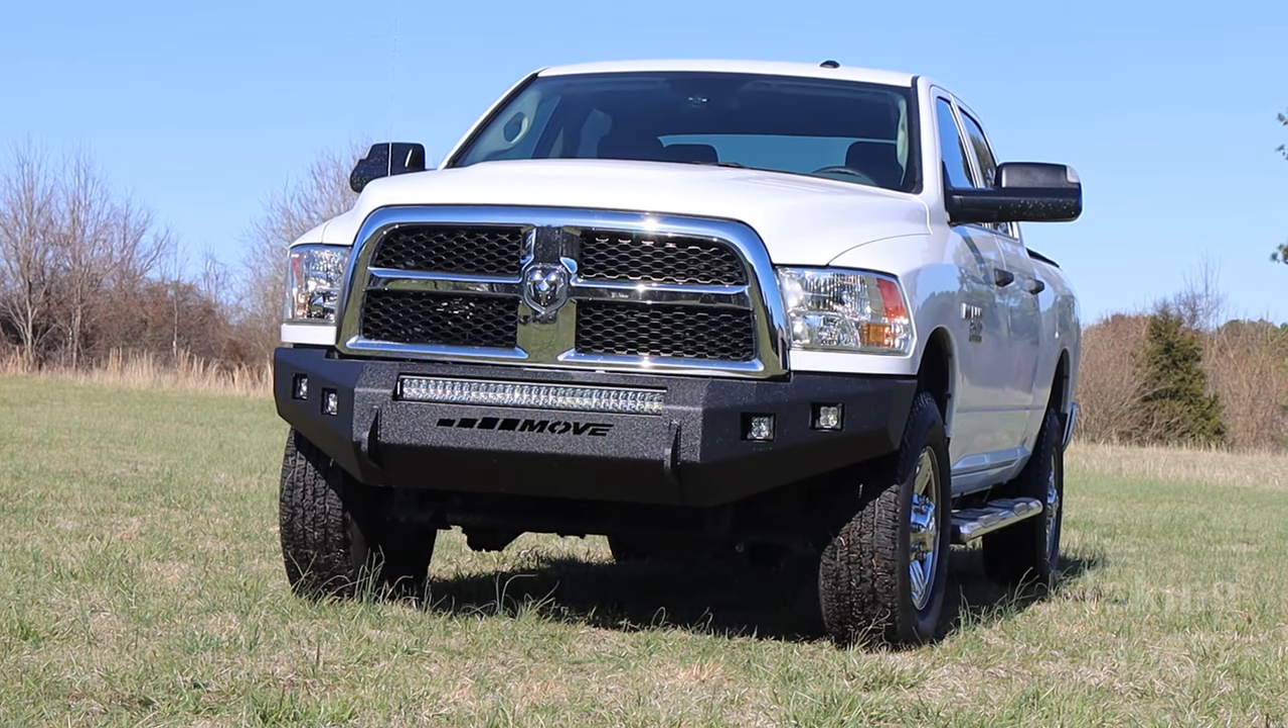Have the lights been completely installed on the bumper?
Yes.